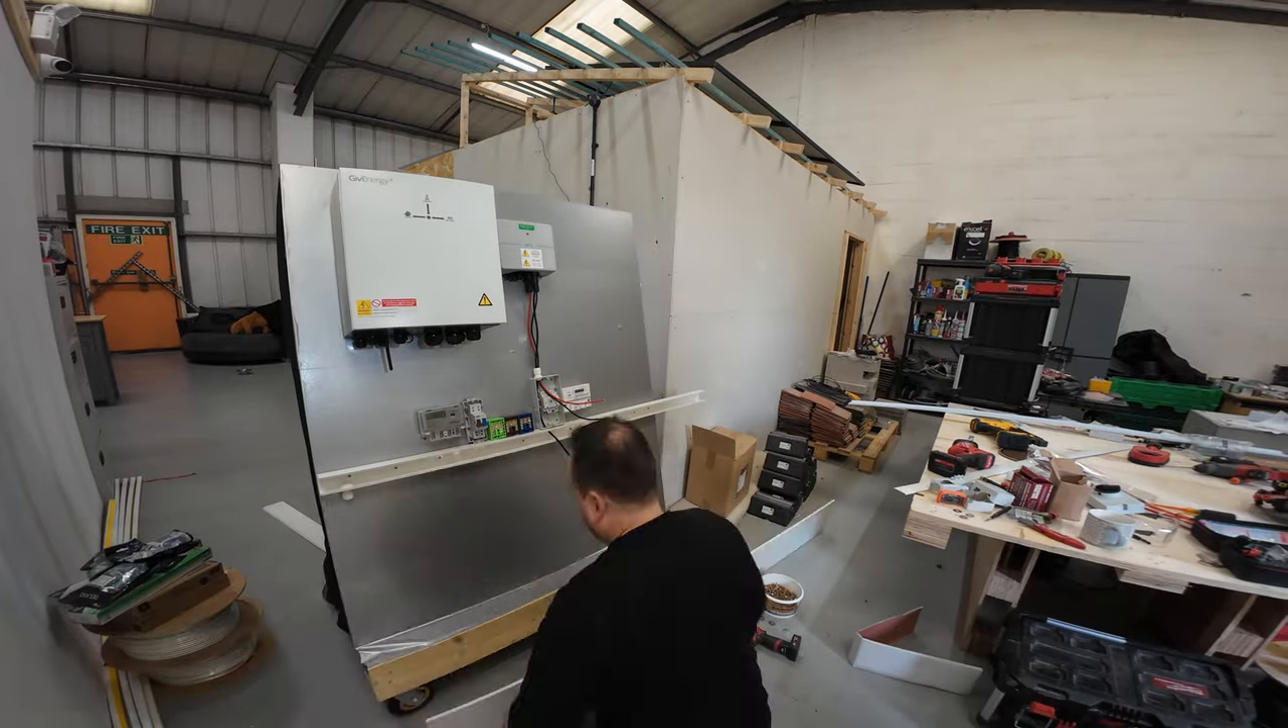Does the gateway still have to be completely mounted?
No.